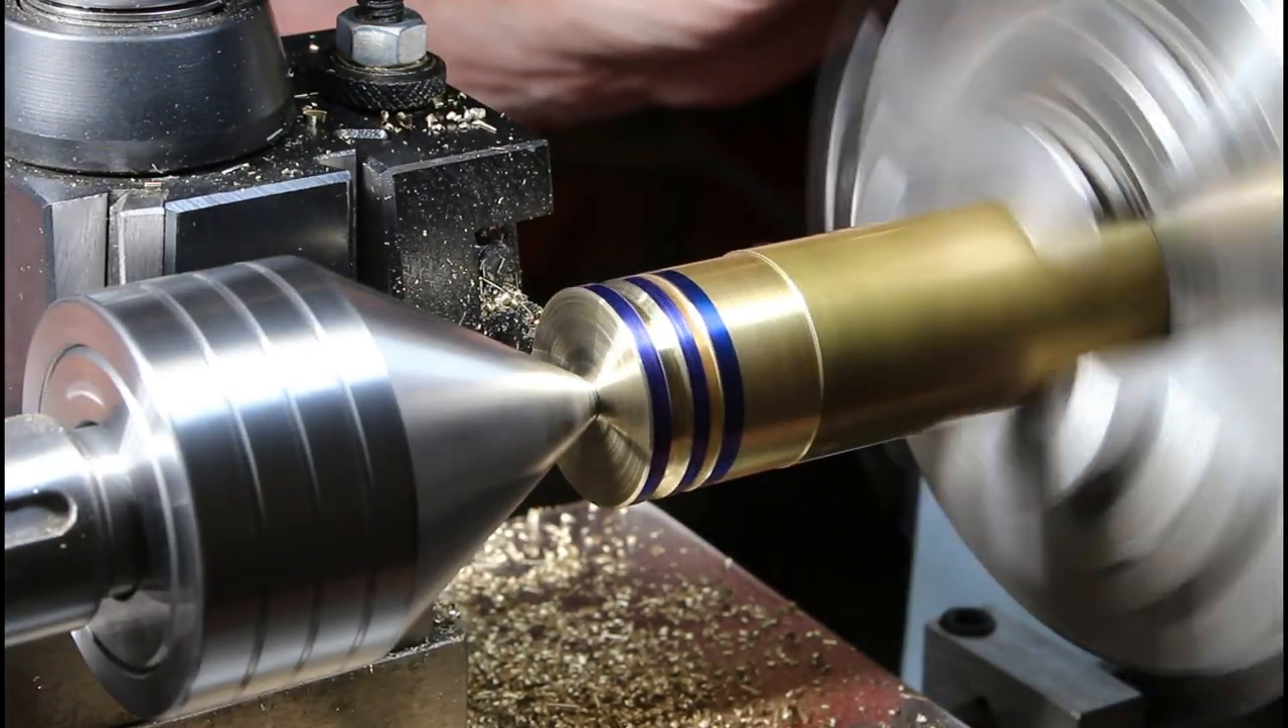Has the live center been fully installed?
Yes.